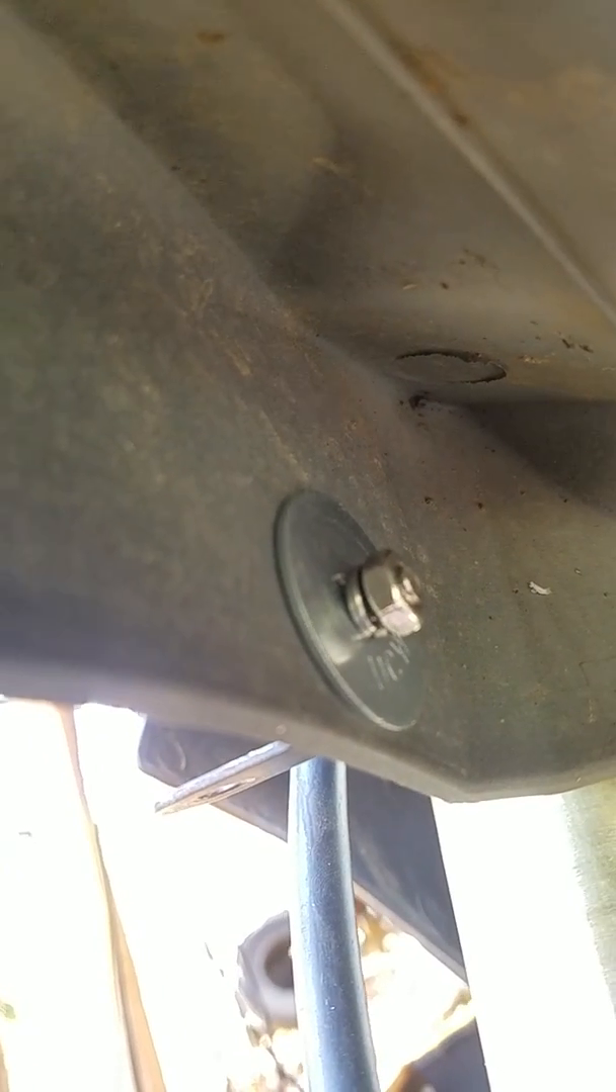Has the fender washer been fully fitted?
Yes.